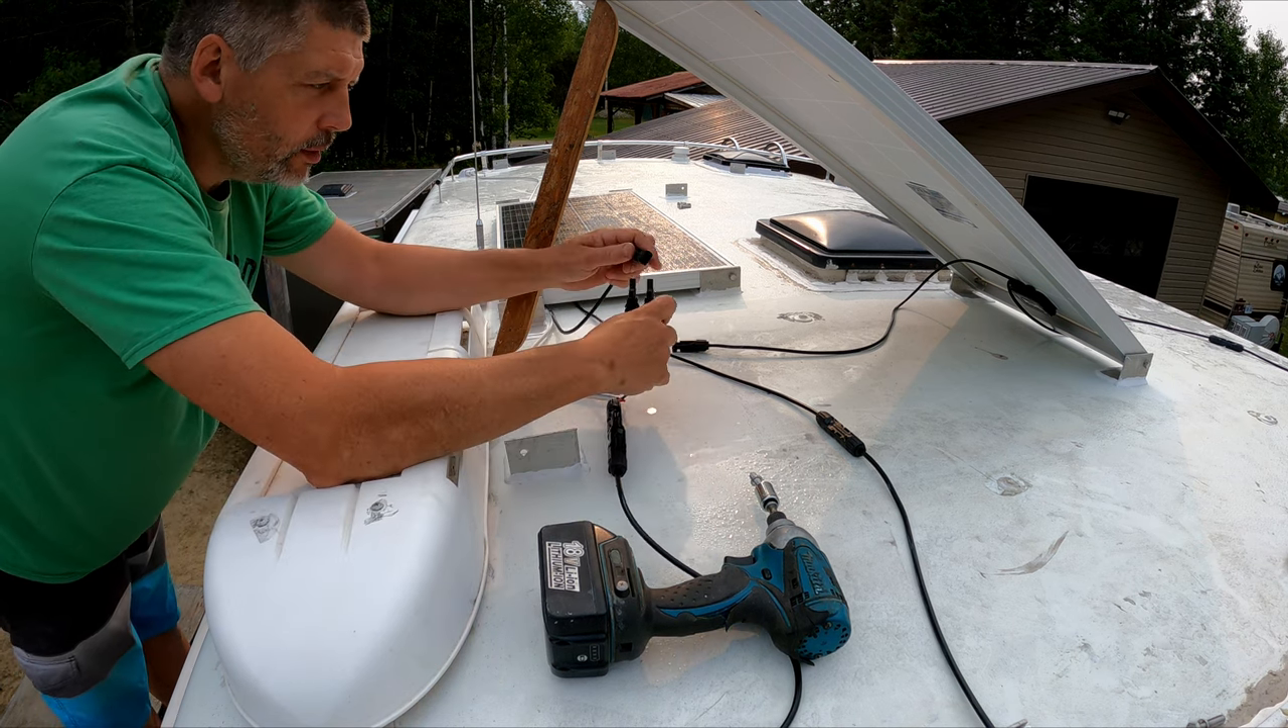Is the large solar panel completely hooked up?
No.